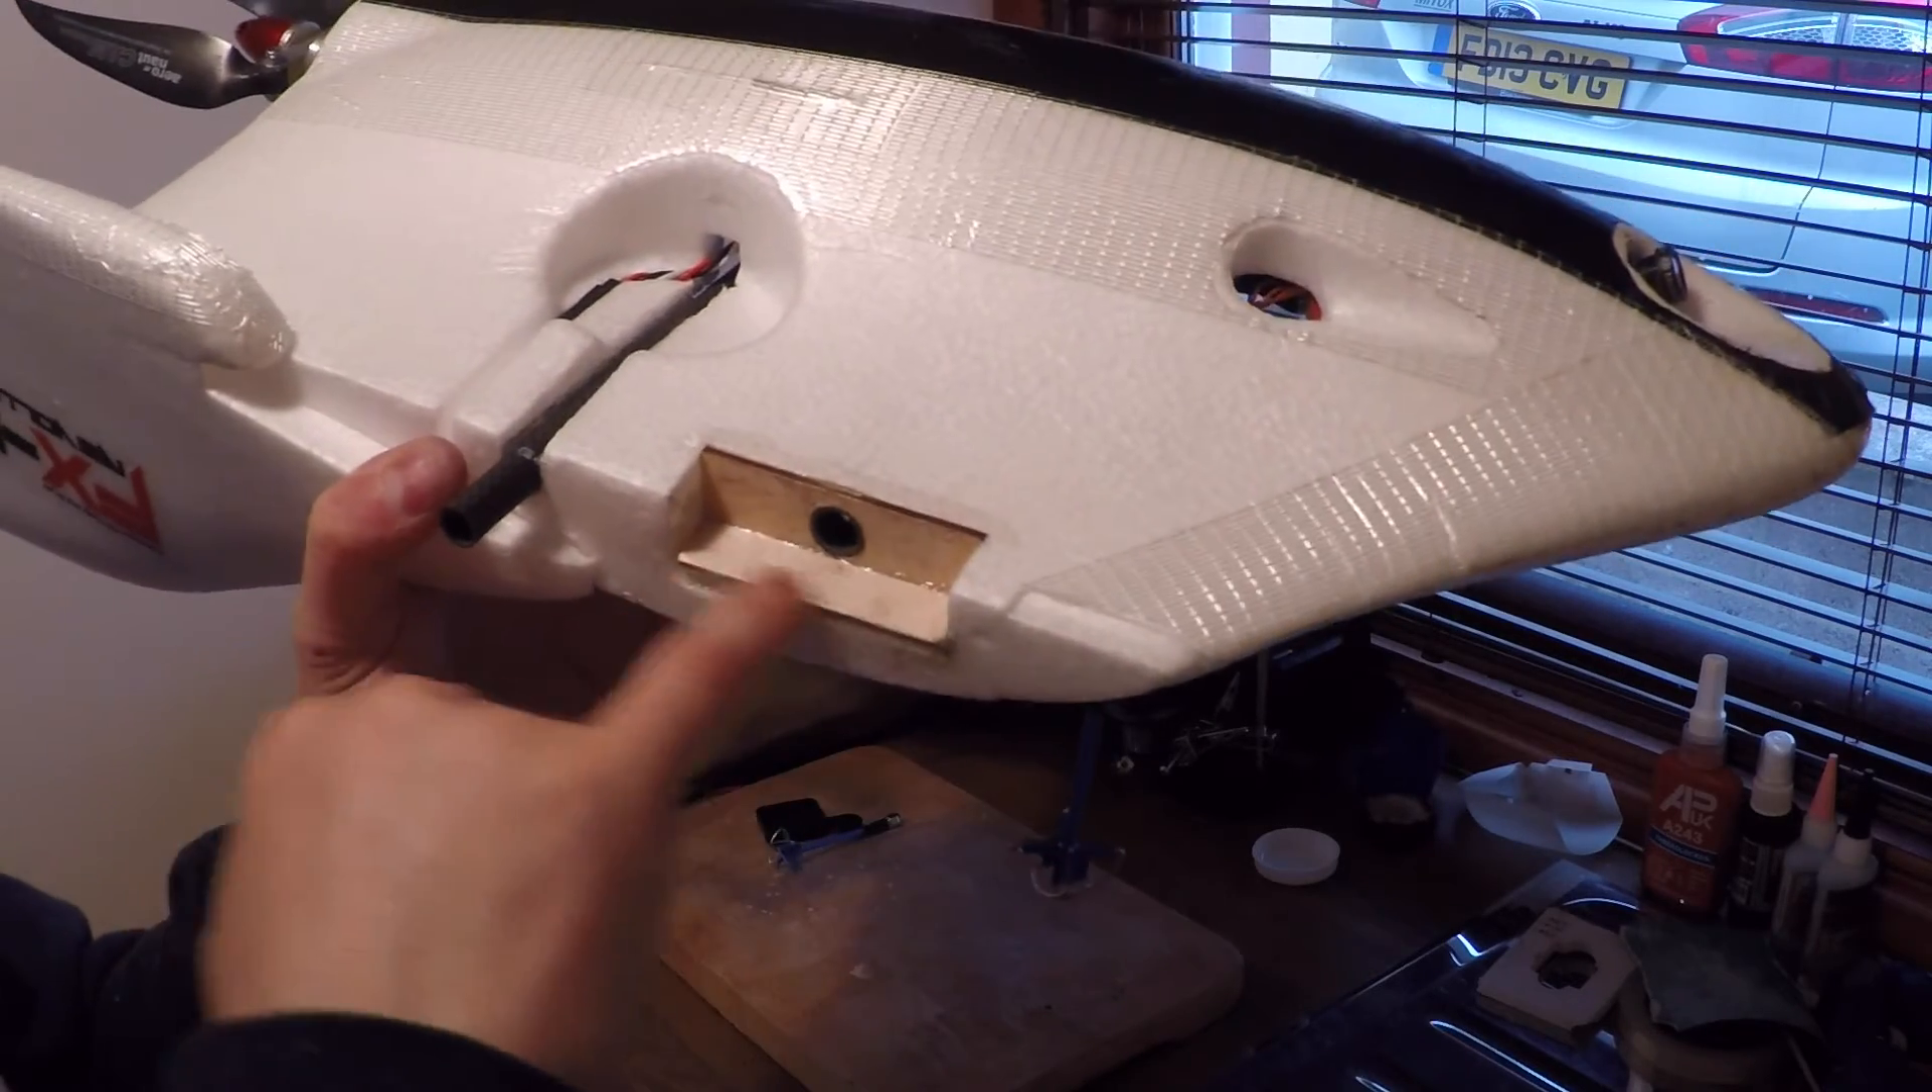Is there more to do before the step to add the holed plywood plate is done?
No.